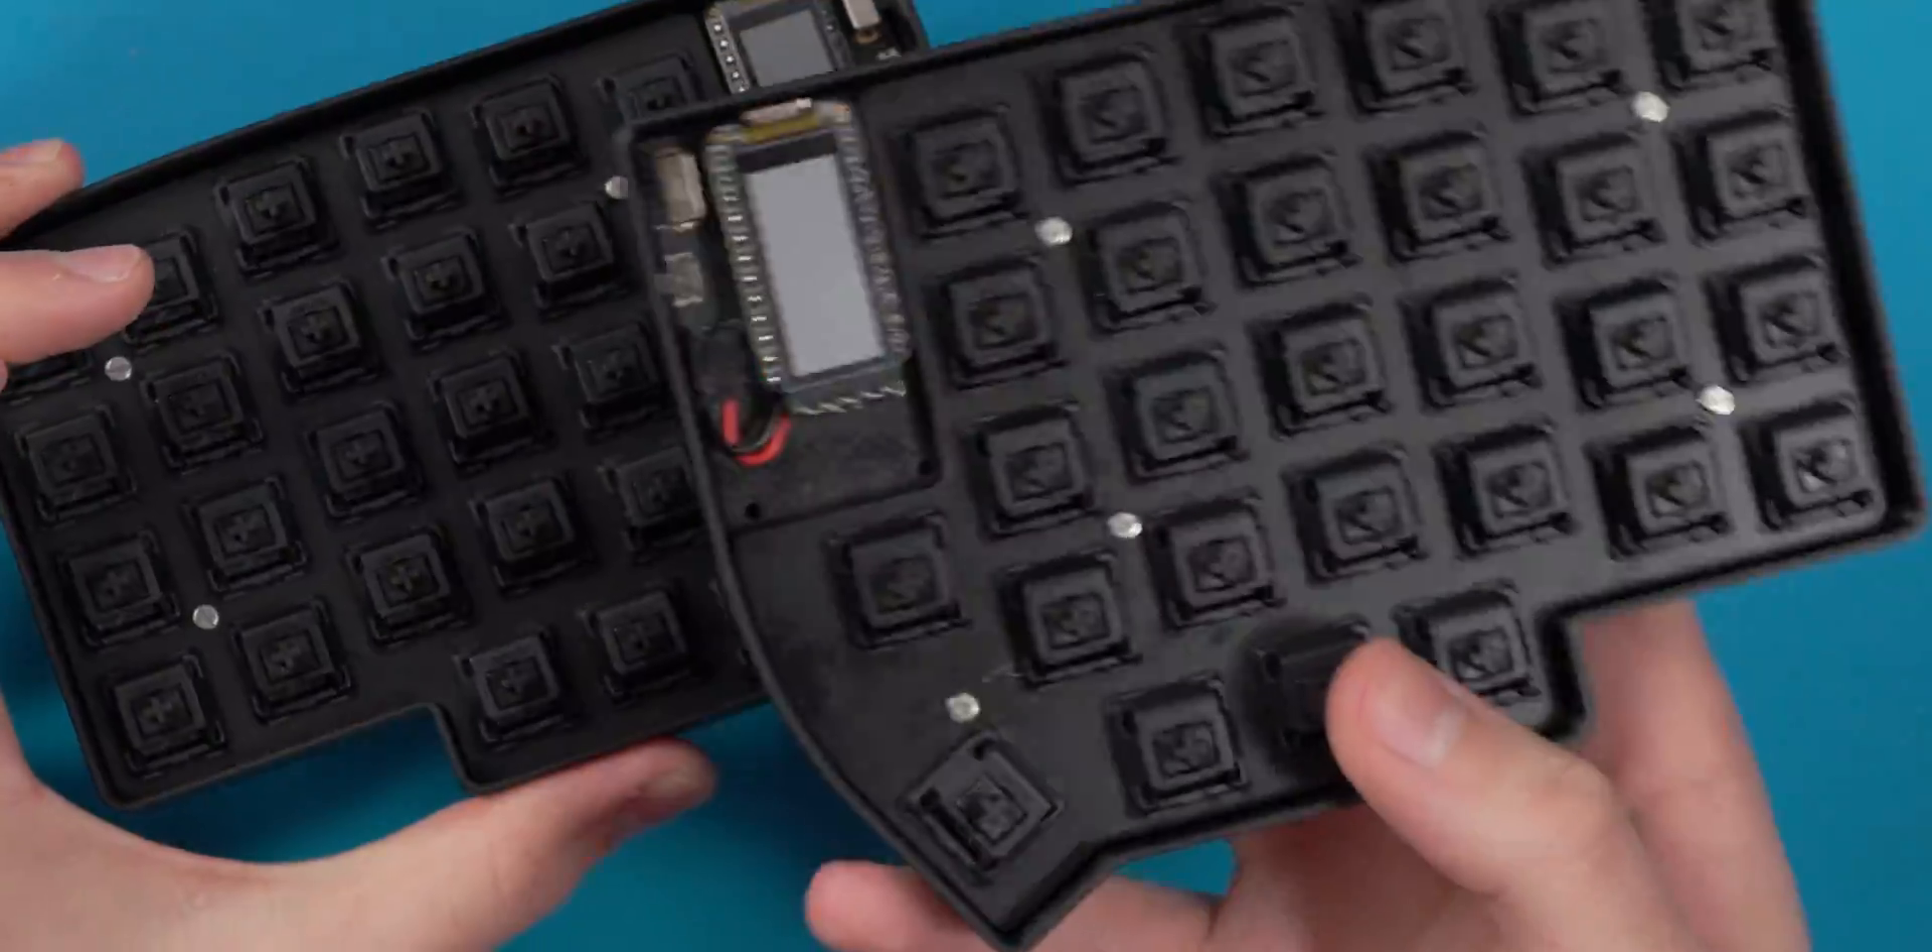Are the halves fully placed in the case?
Yes.